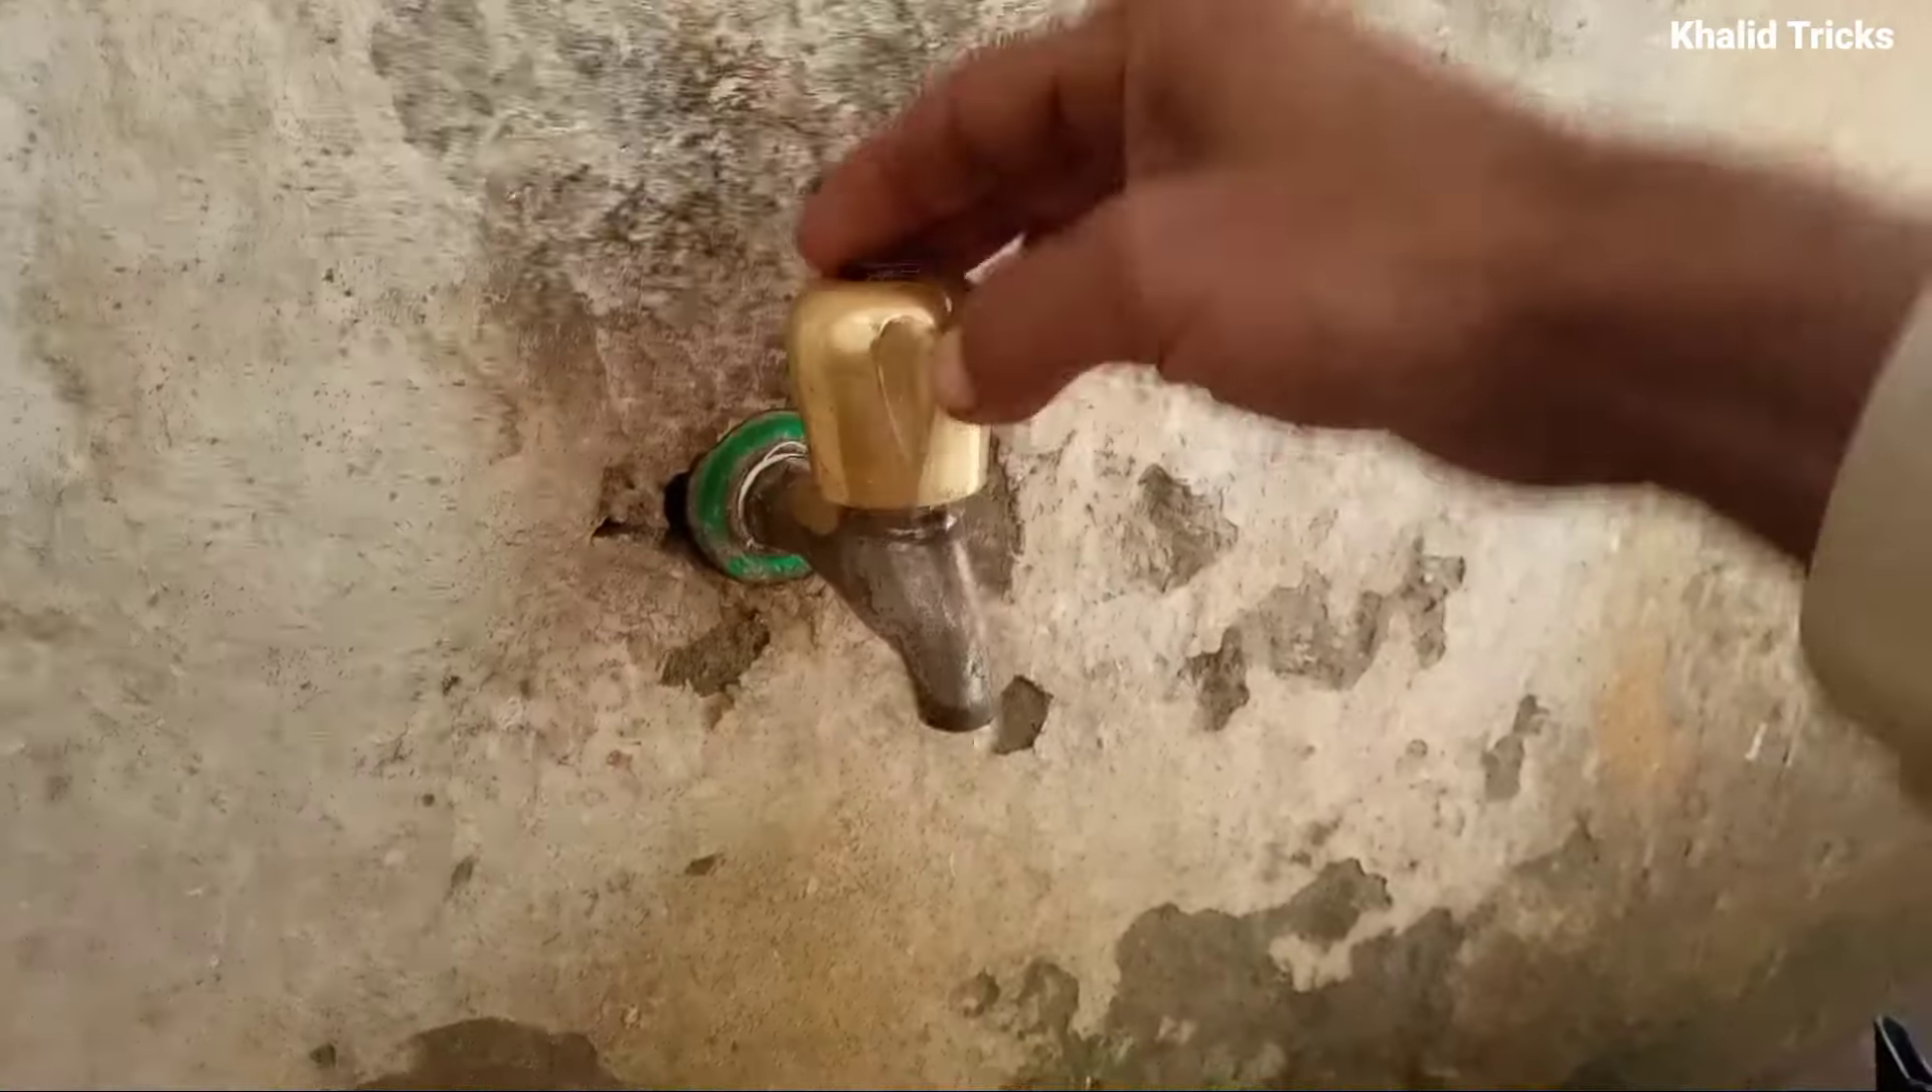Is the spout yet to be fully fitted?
No.